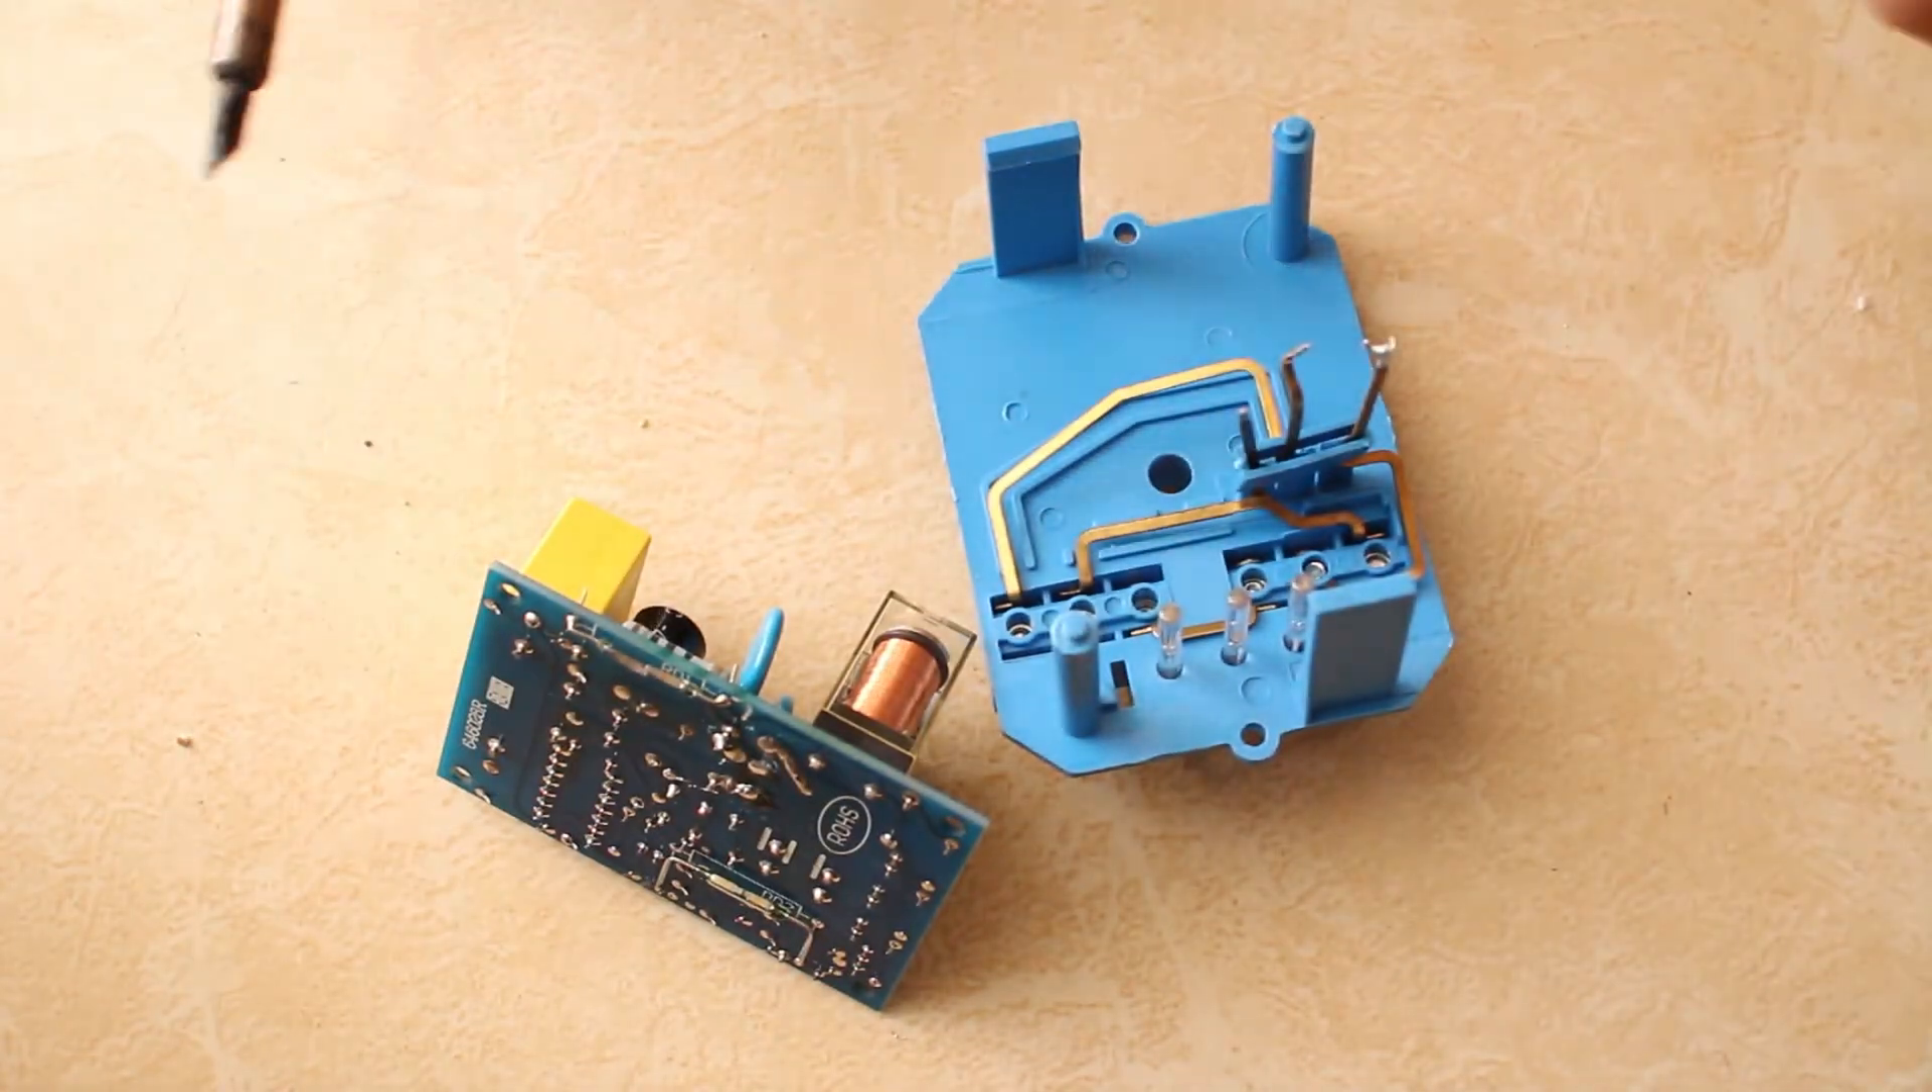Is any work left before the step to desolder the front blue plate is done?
No.